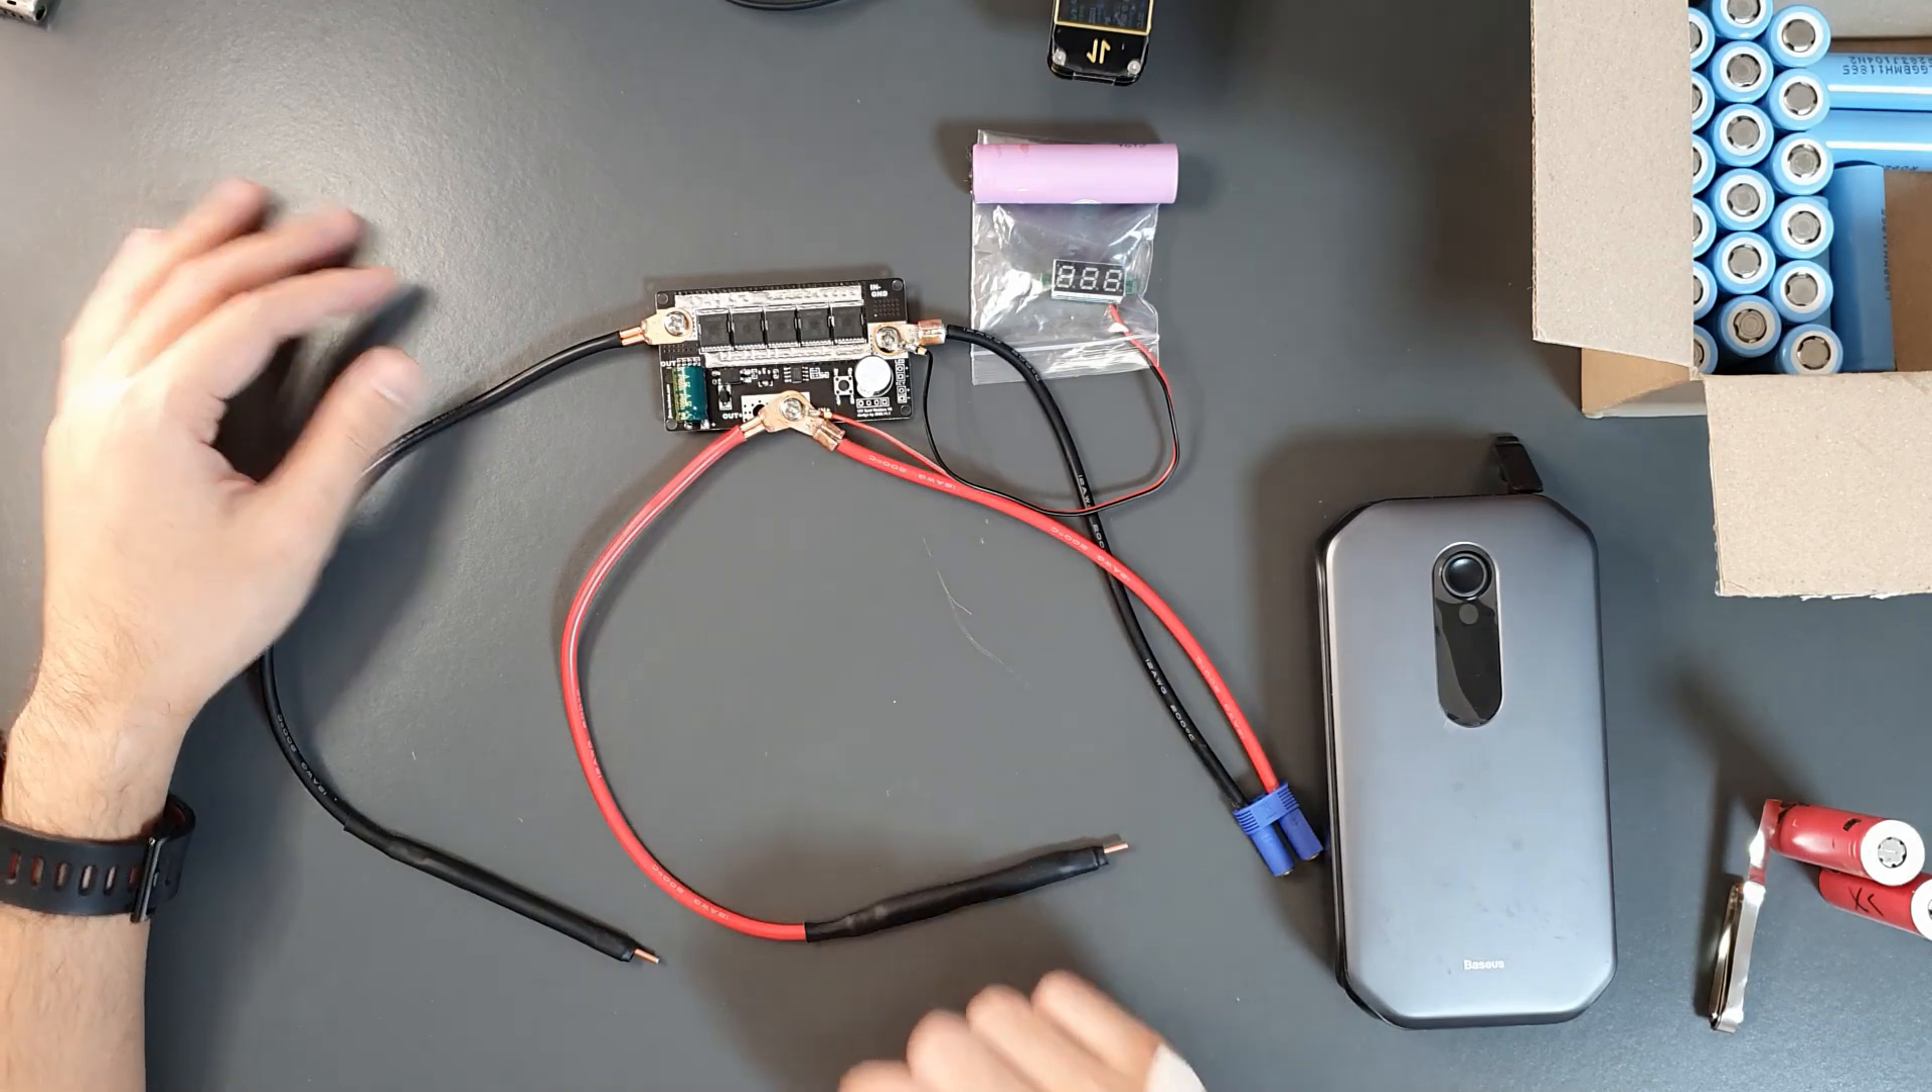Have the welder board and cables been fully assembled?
Yes.